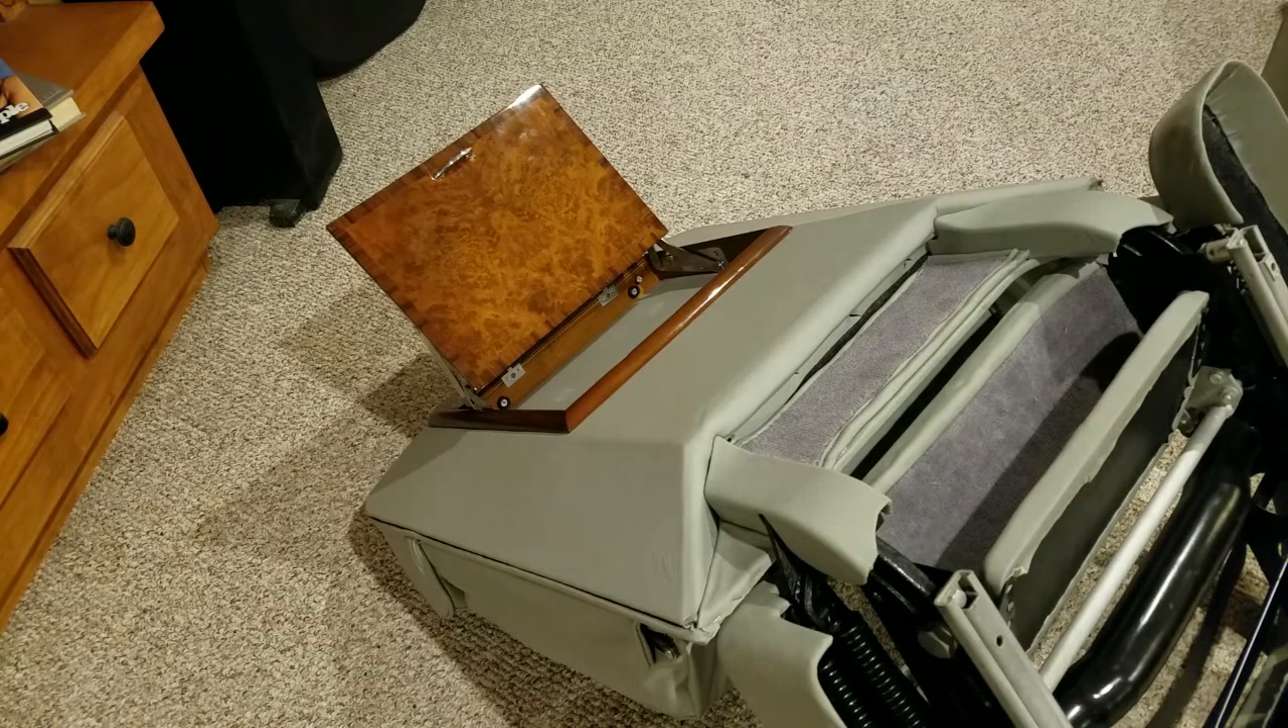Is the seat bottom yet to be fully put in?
Yes.